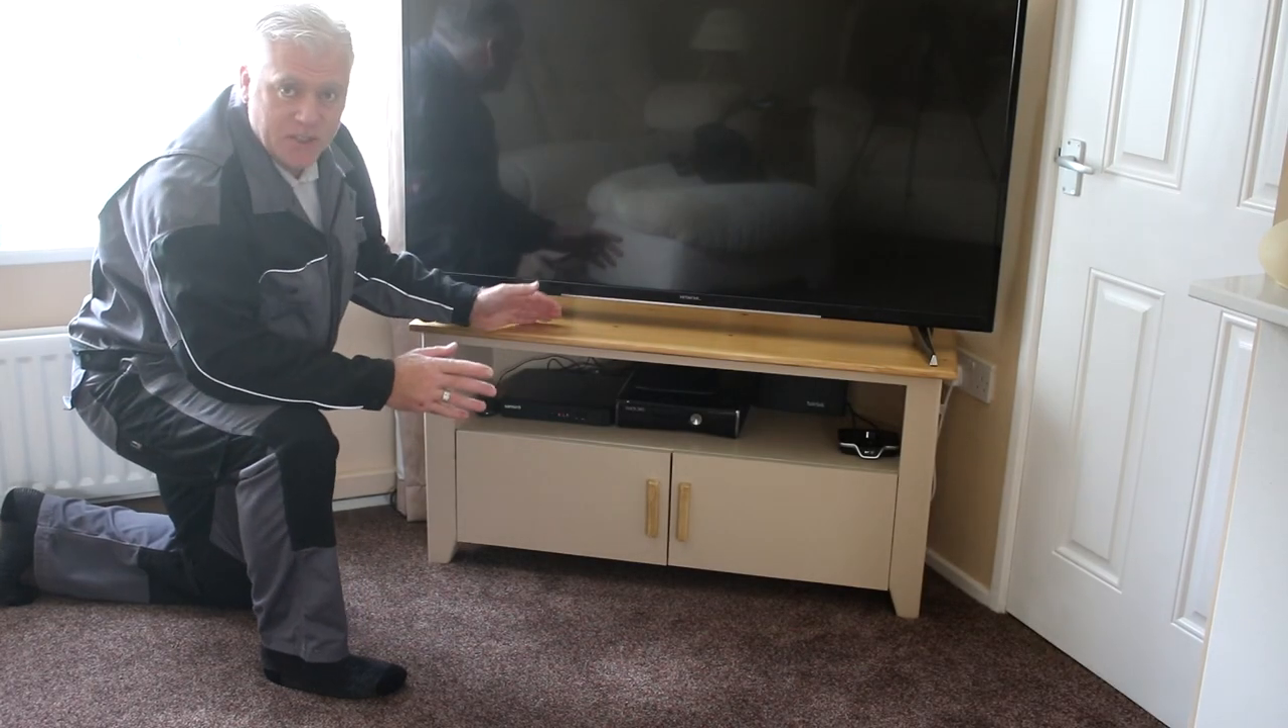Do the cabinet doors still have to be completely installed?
No.